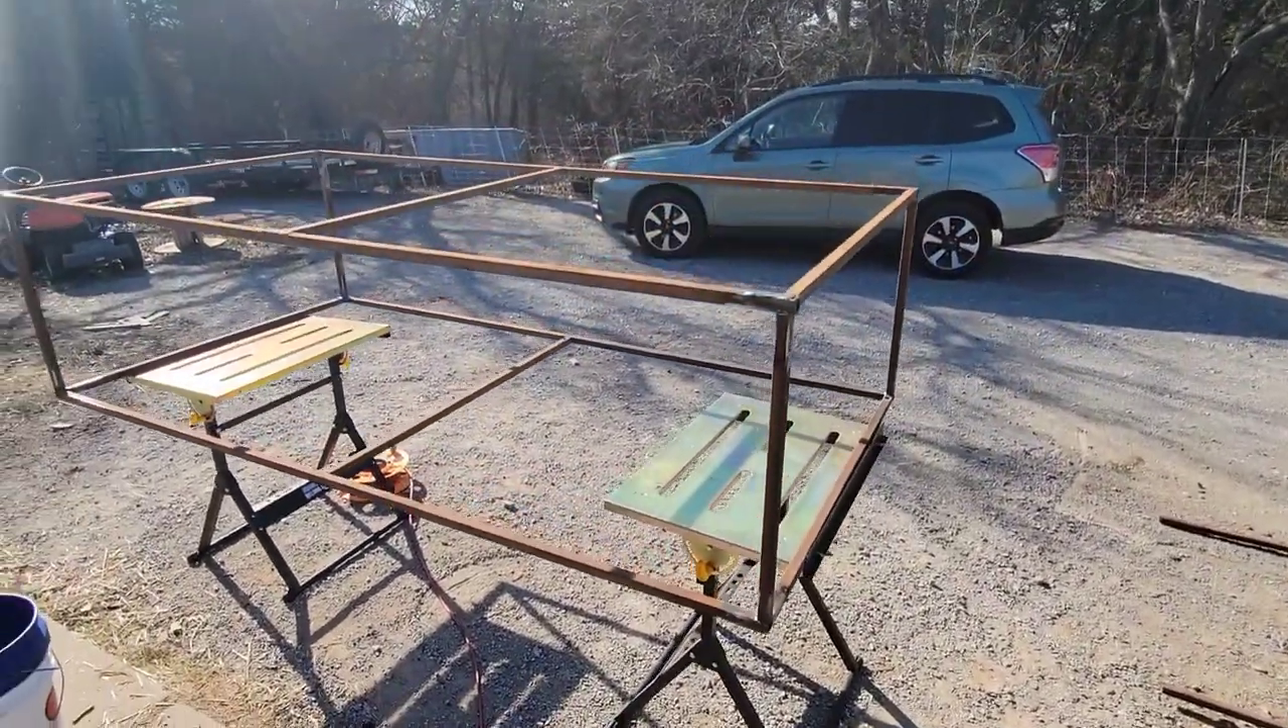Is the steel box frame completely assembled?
Yes.